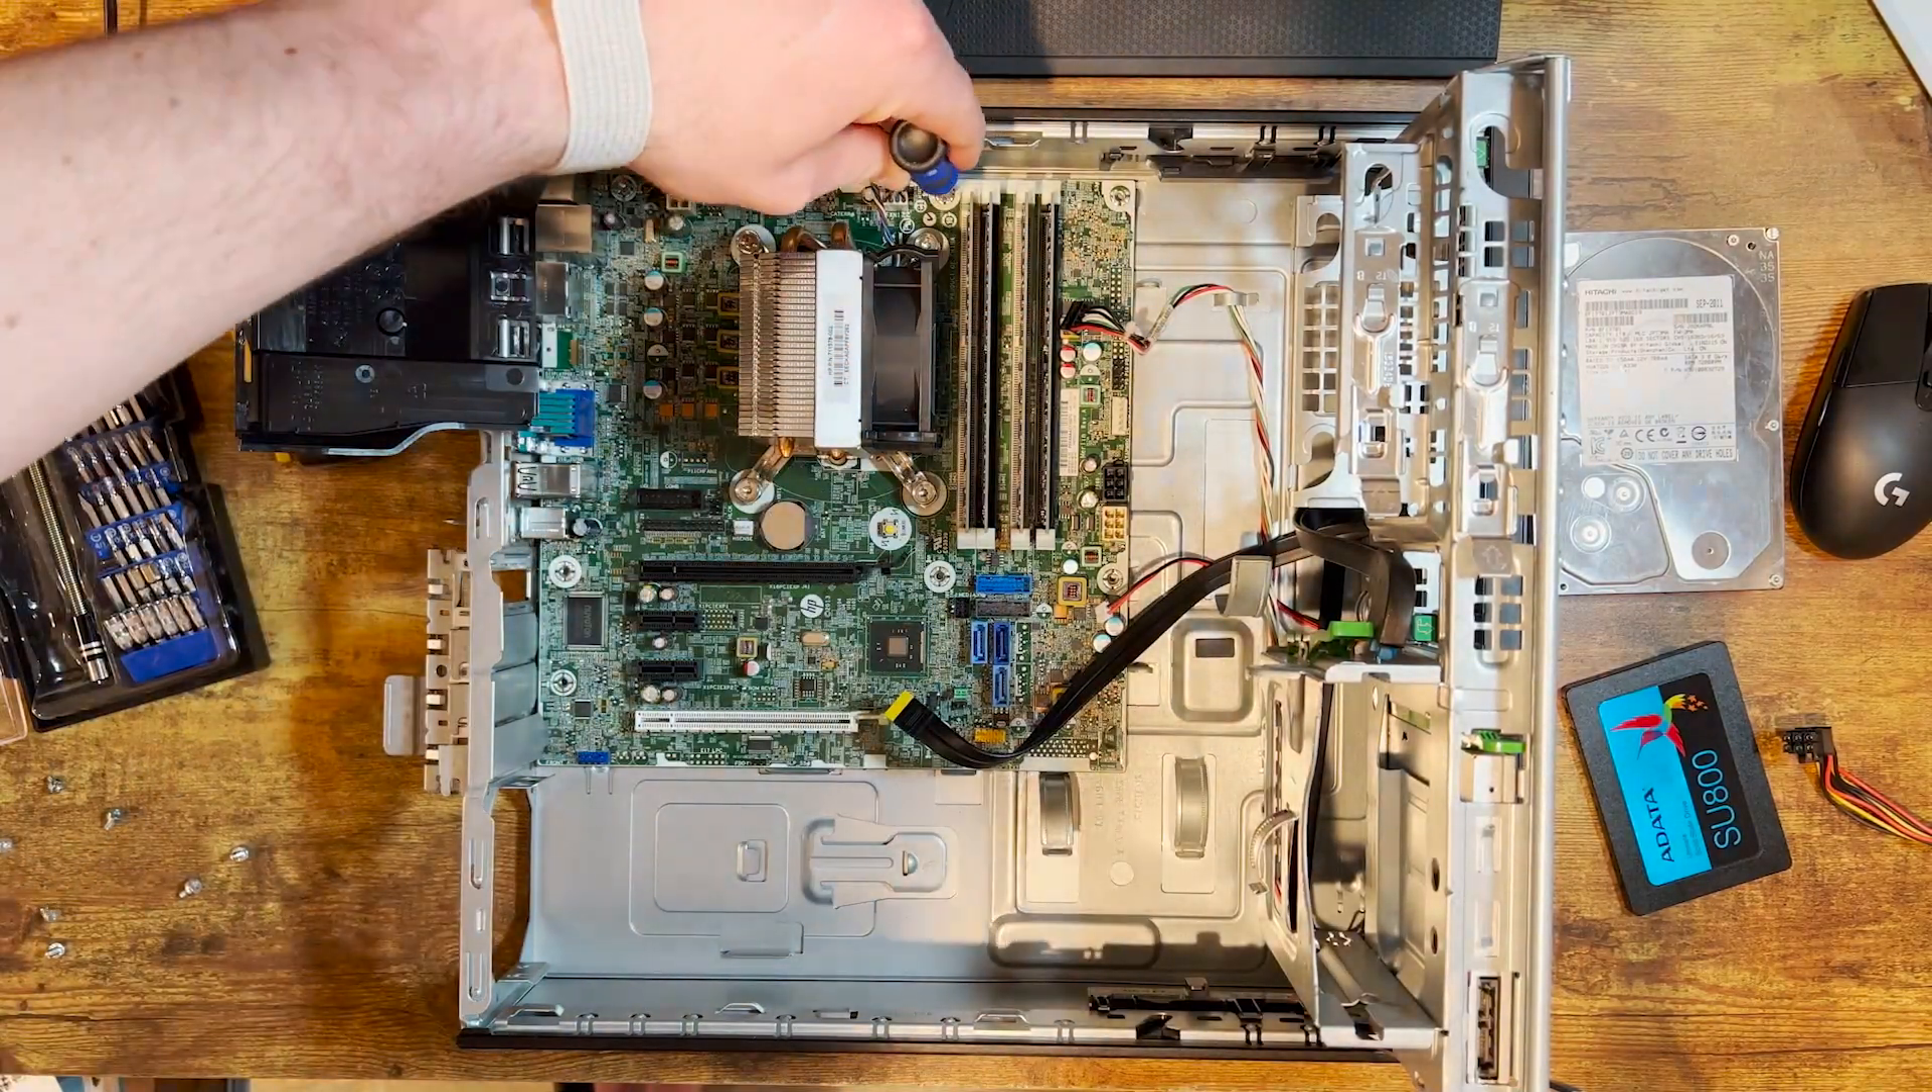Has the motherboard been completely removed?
No.